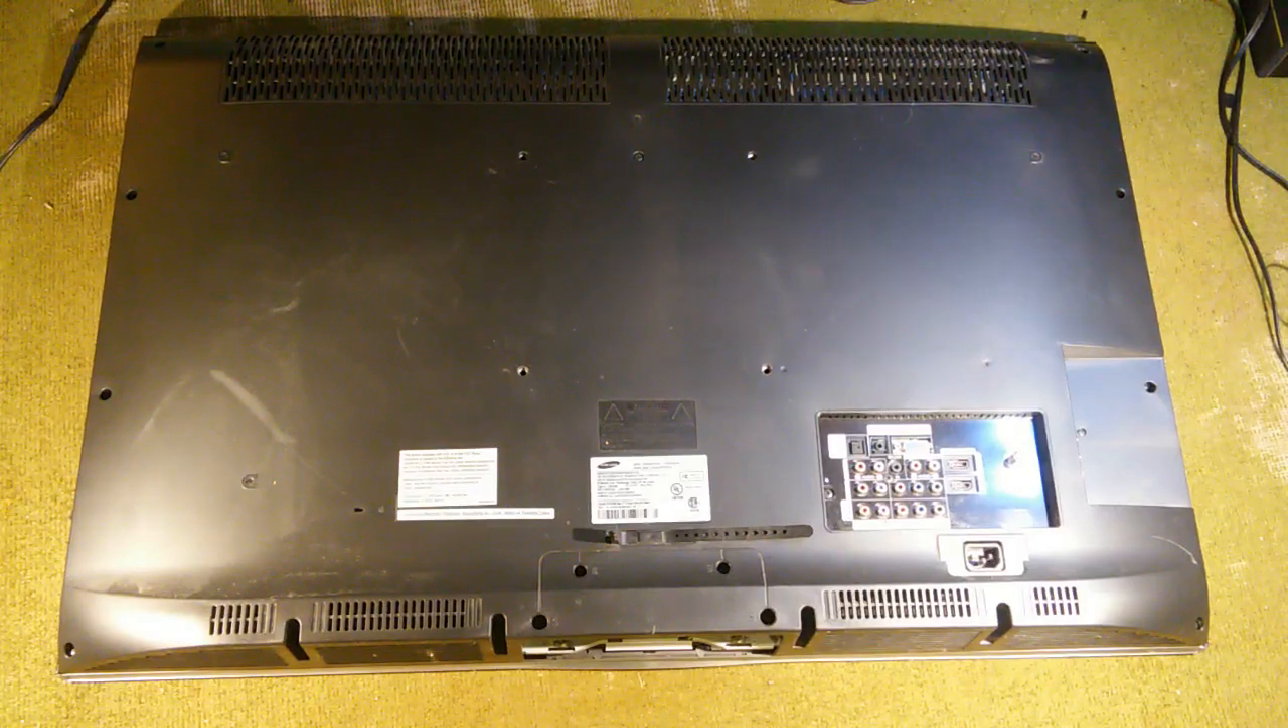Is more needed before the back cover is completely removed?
Yes.